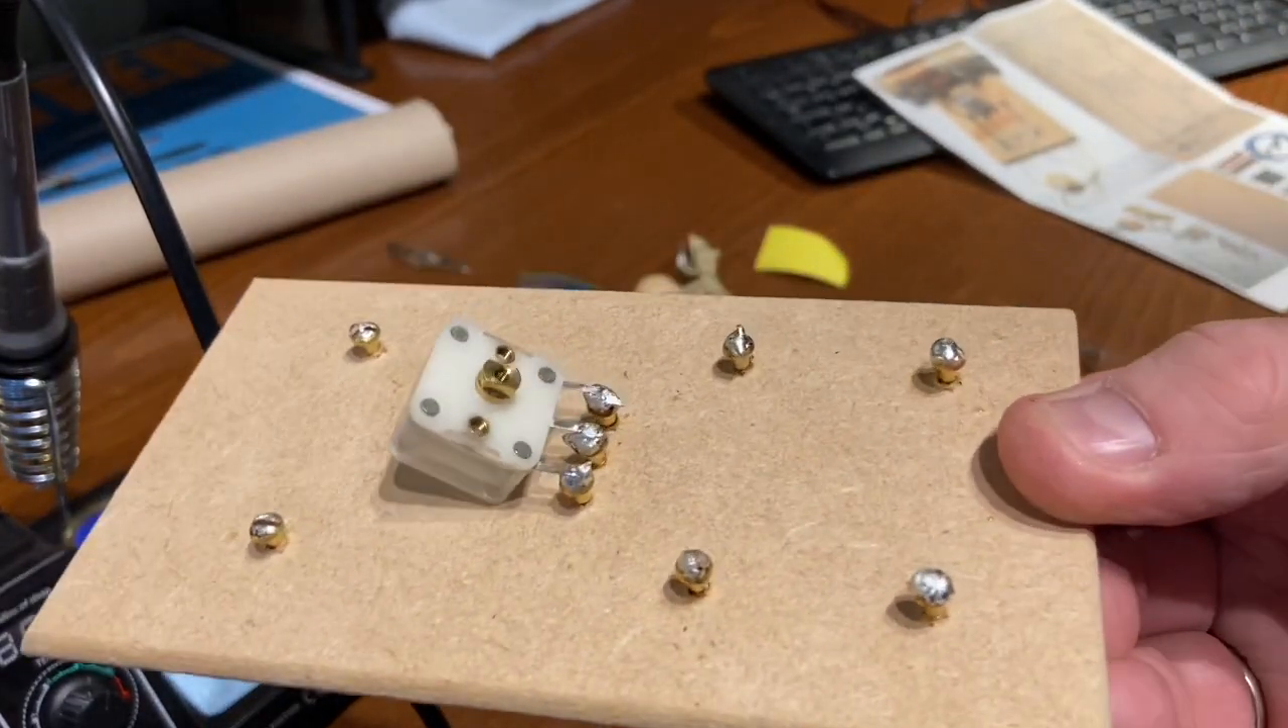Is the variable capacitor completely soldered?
Yes.